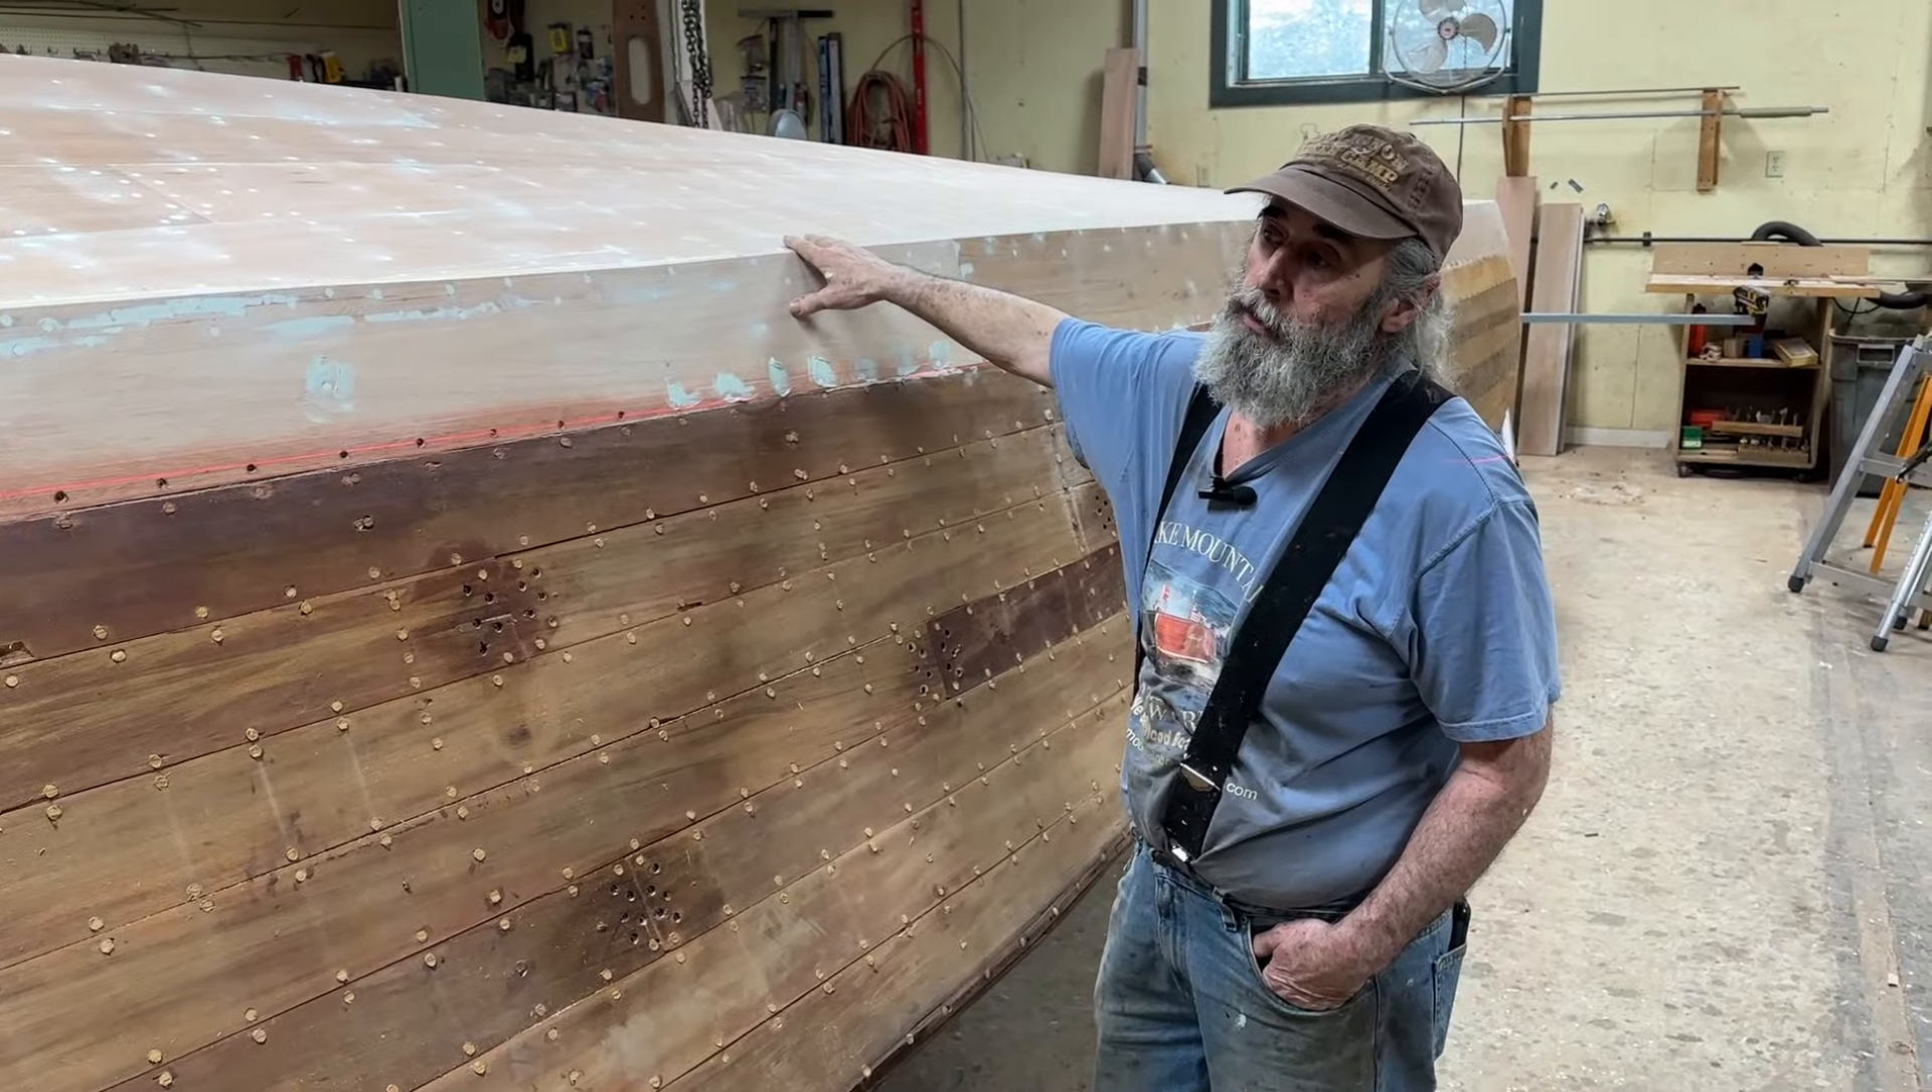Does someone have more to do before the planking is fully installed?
No.